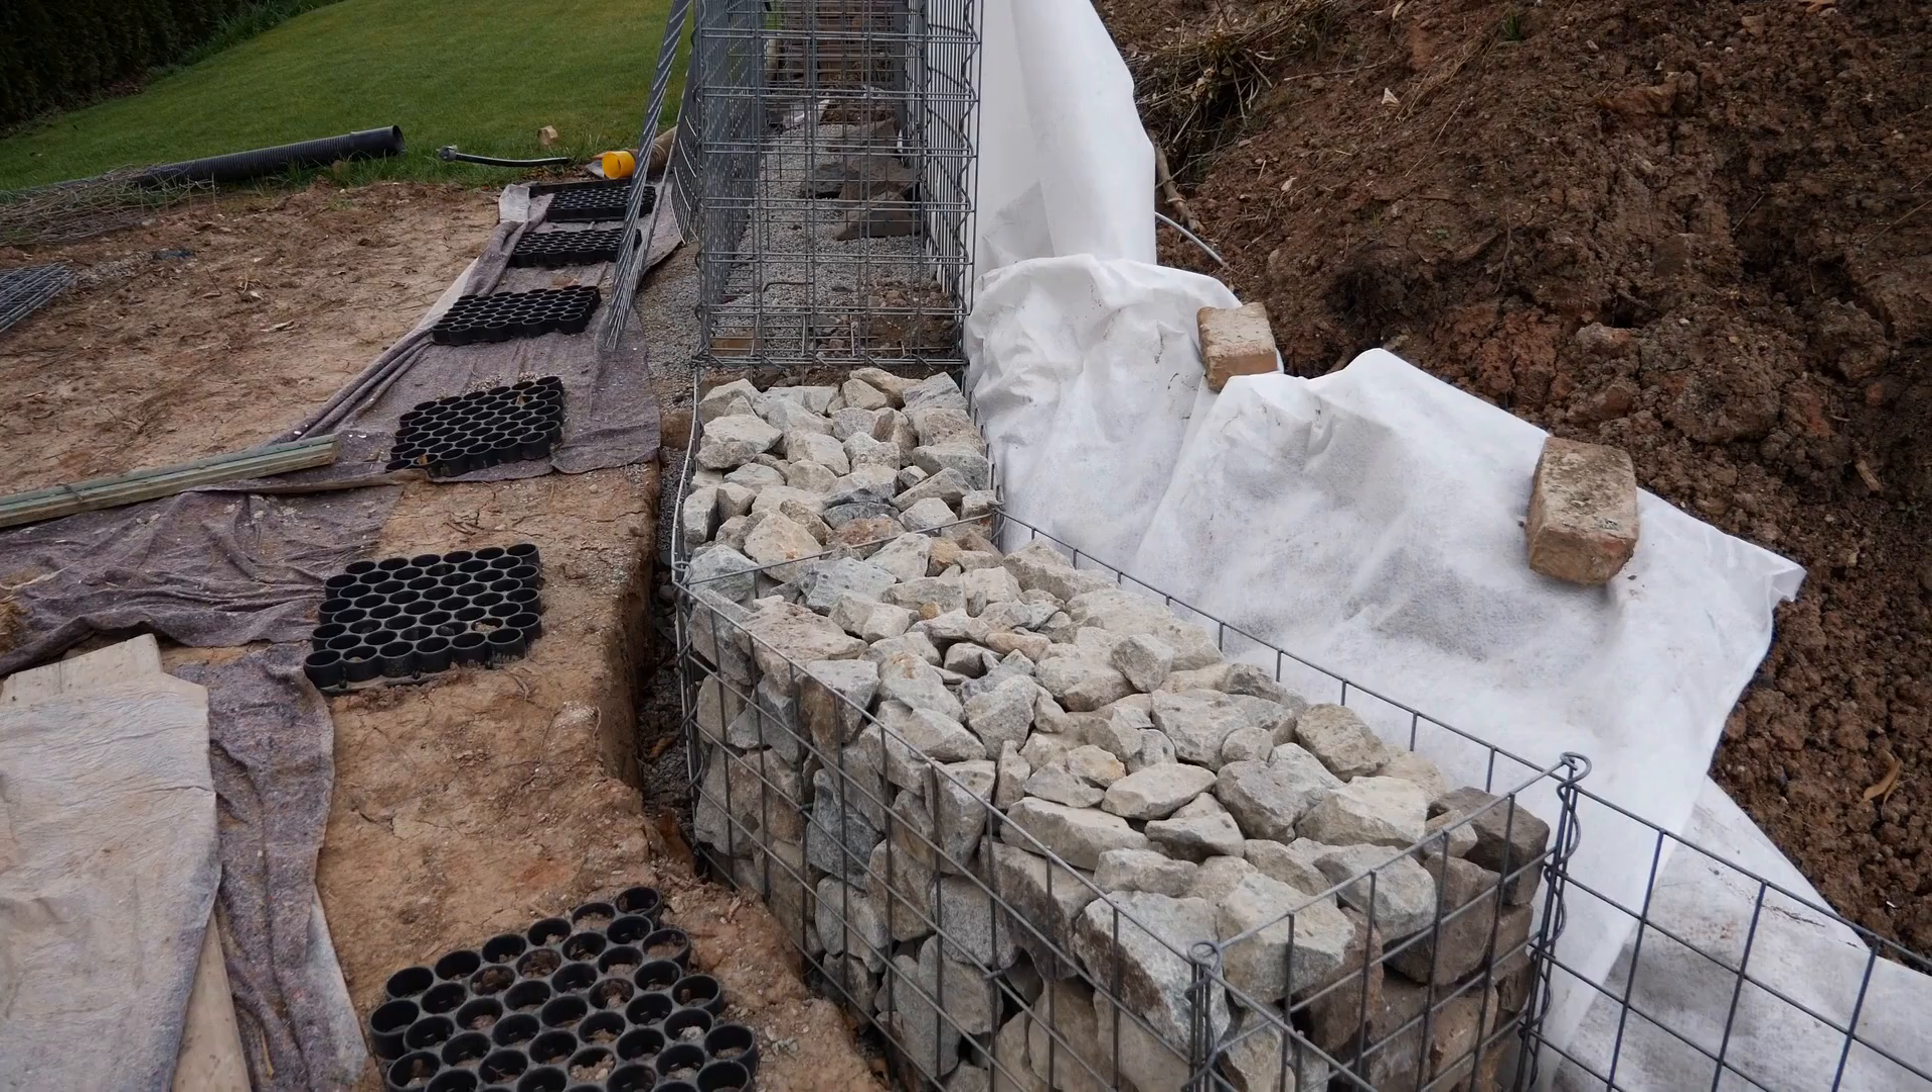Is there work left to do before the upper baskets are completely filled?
Yes.